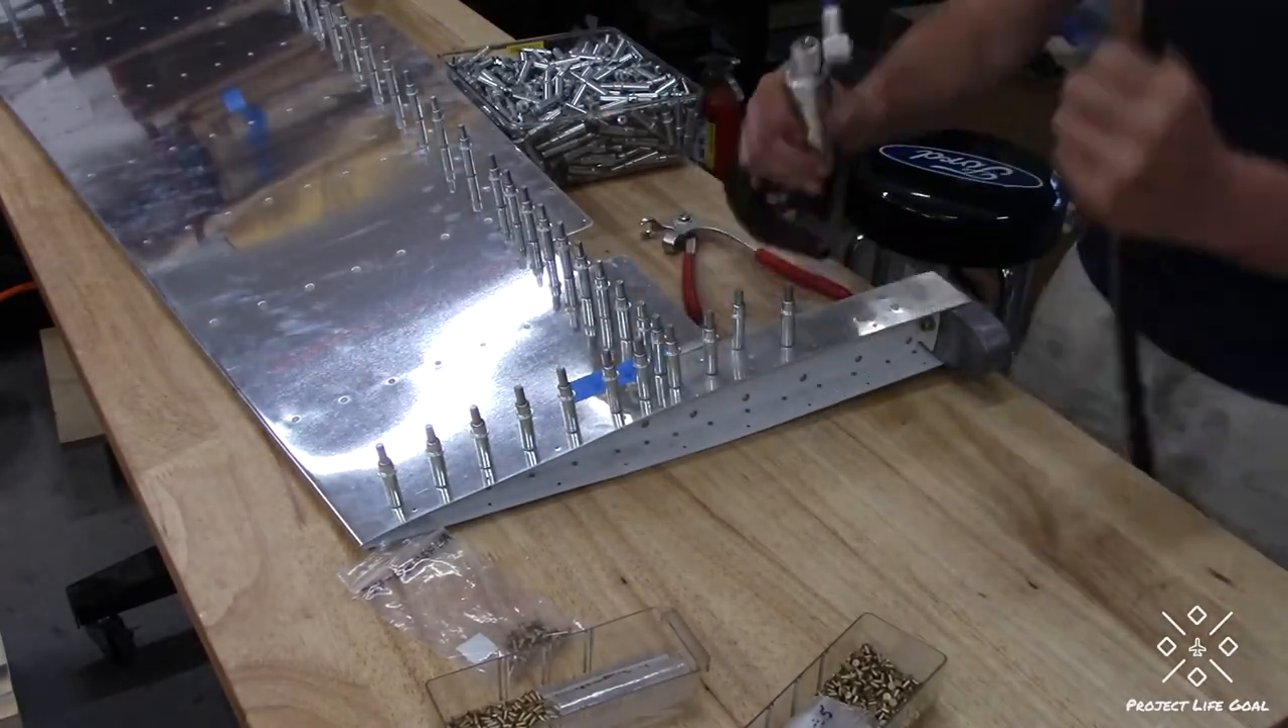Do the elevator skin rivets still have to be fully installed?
Yes.